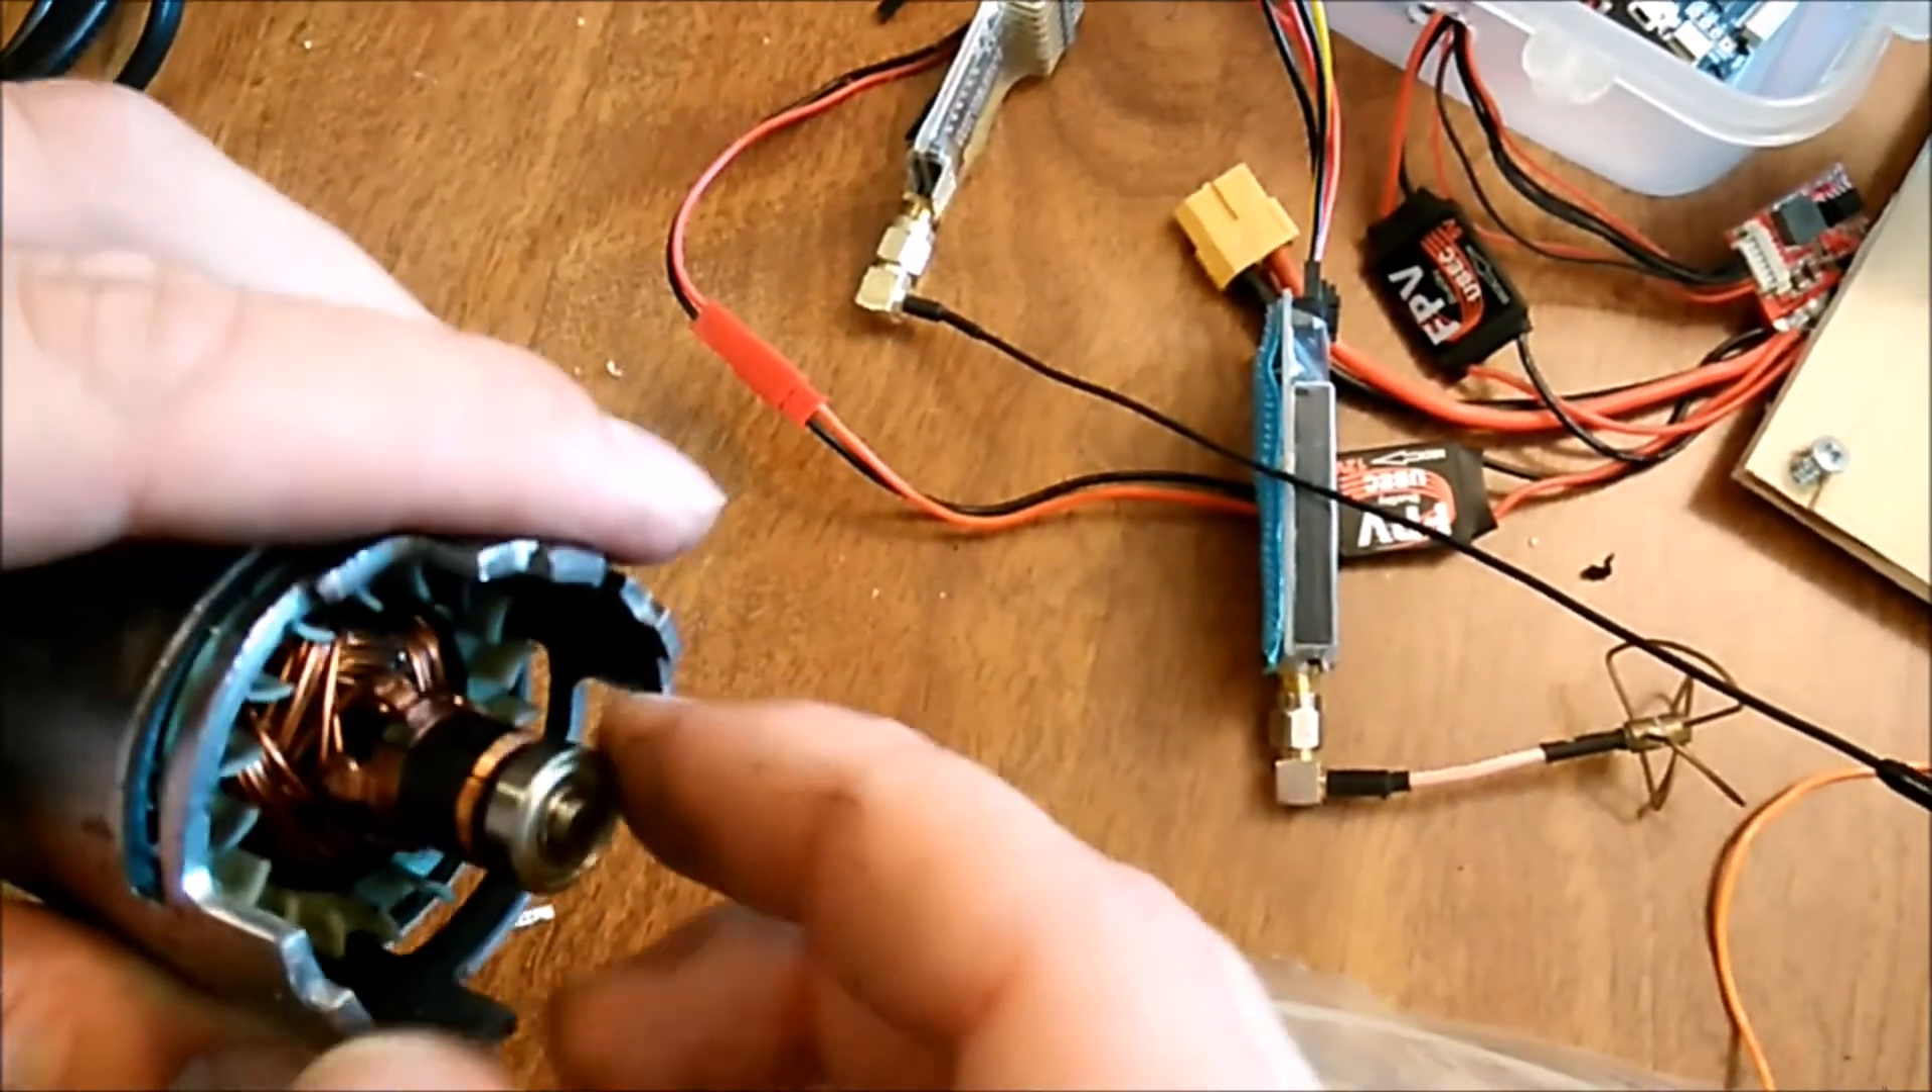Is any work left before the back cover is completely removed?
No.